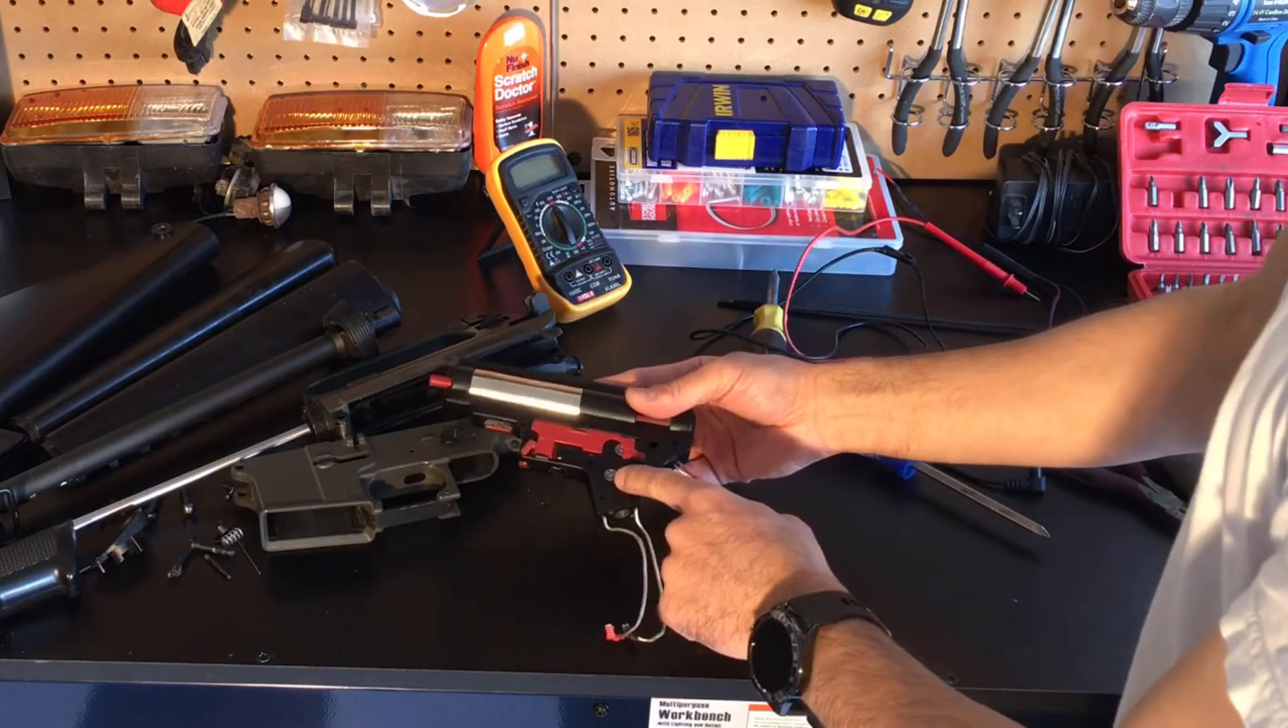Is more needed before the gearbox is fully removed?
No.